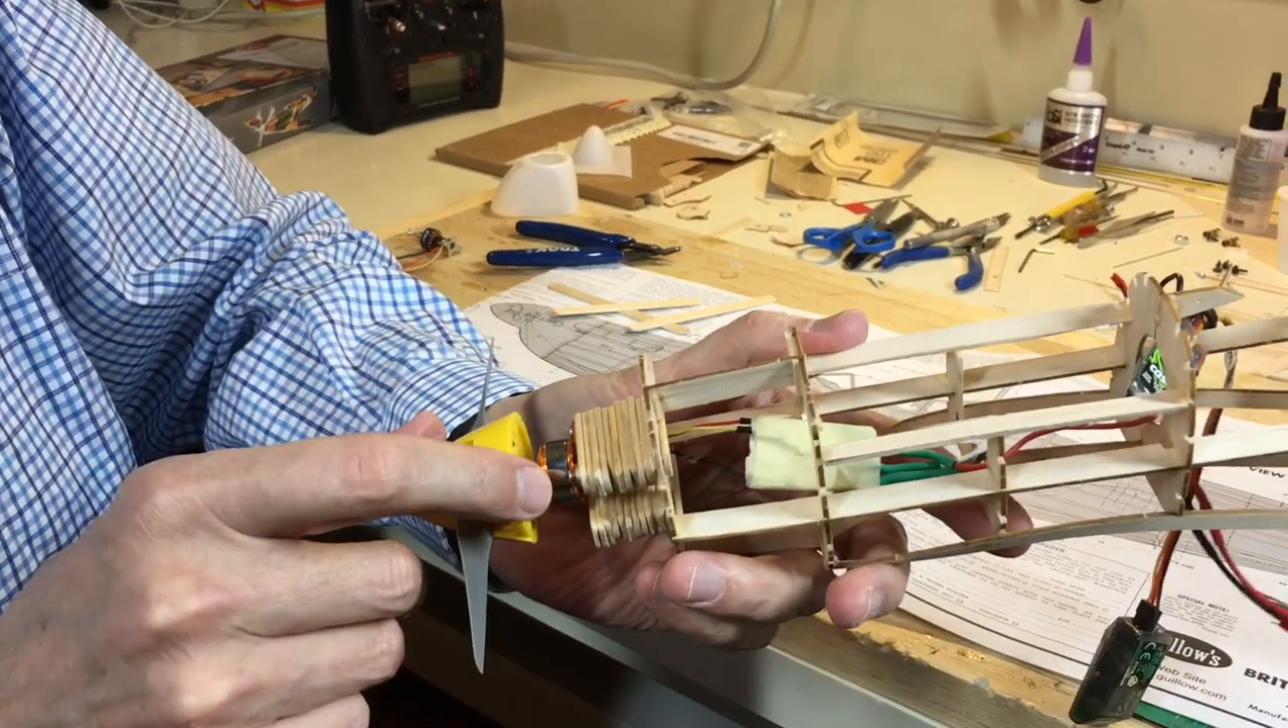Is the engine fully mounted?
Yes.